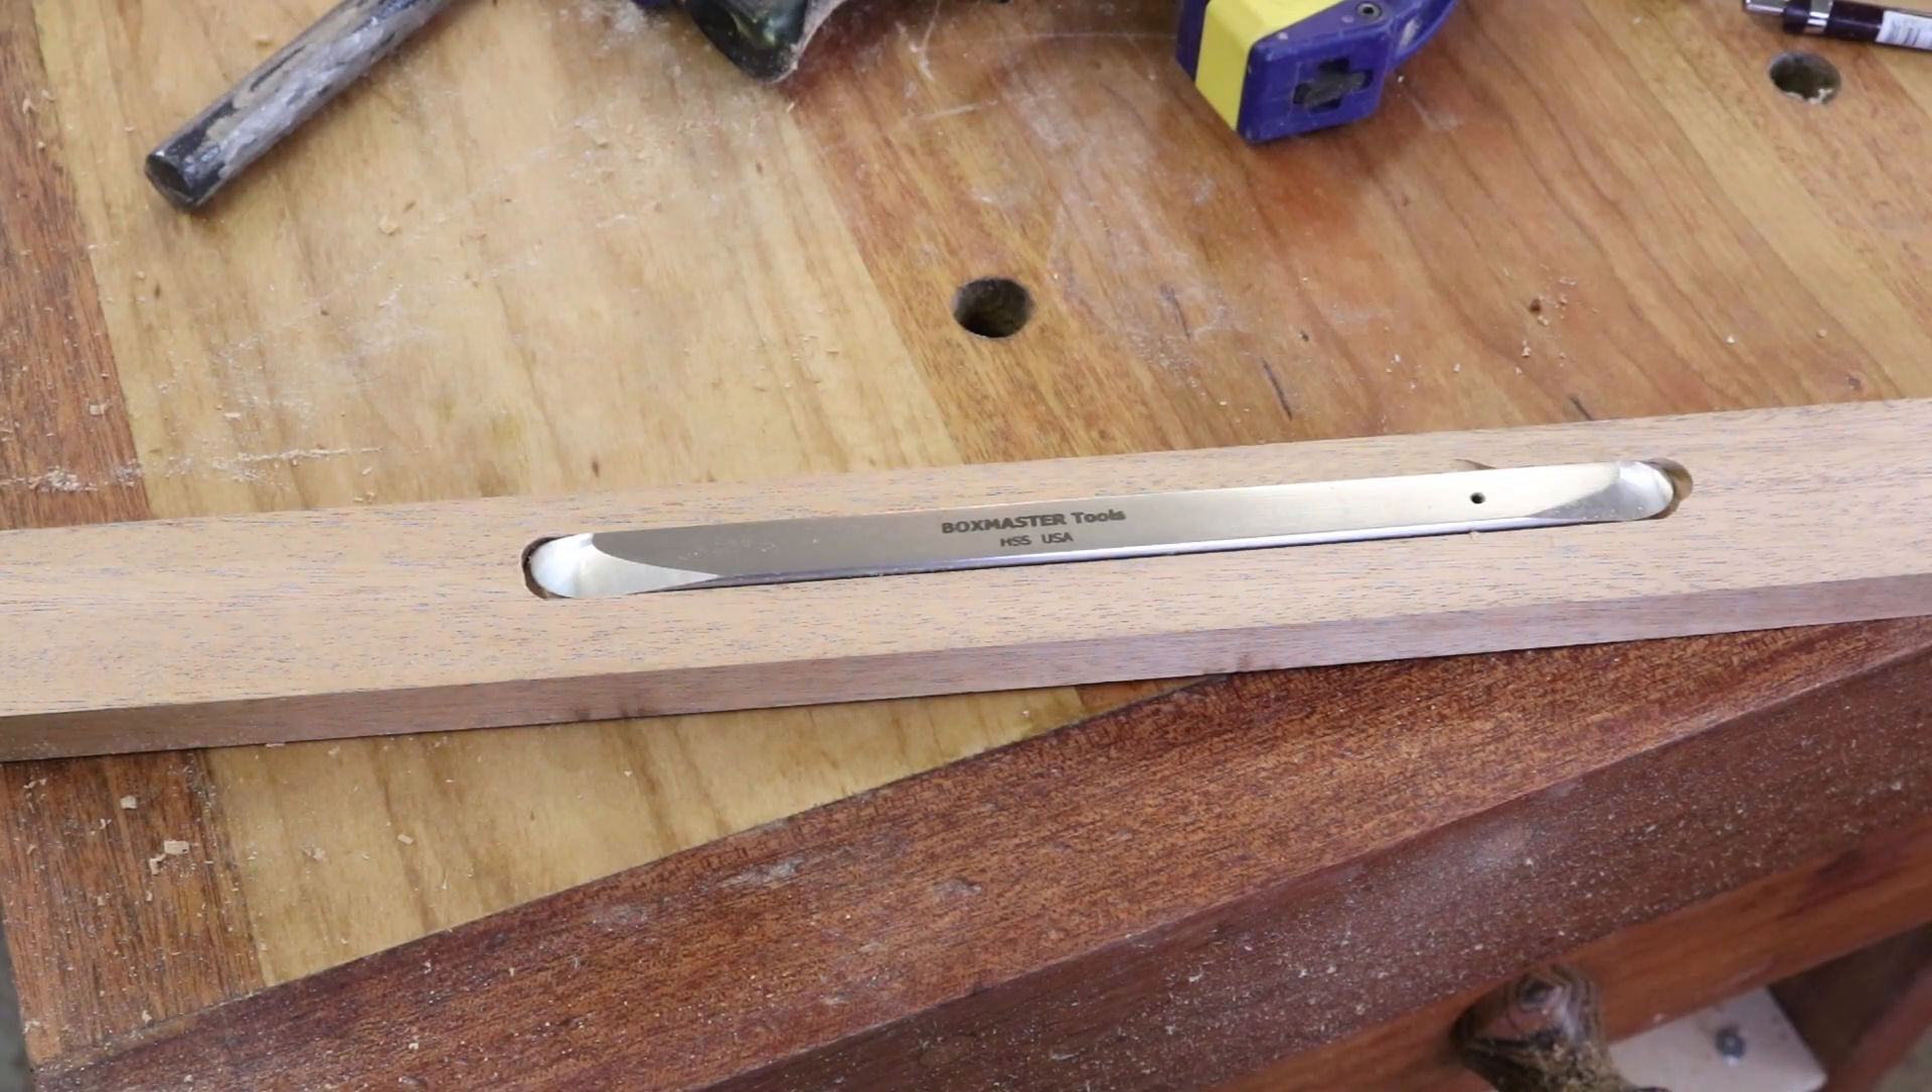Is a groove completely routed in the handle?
Yes.